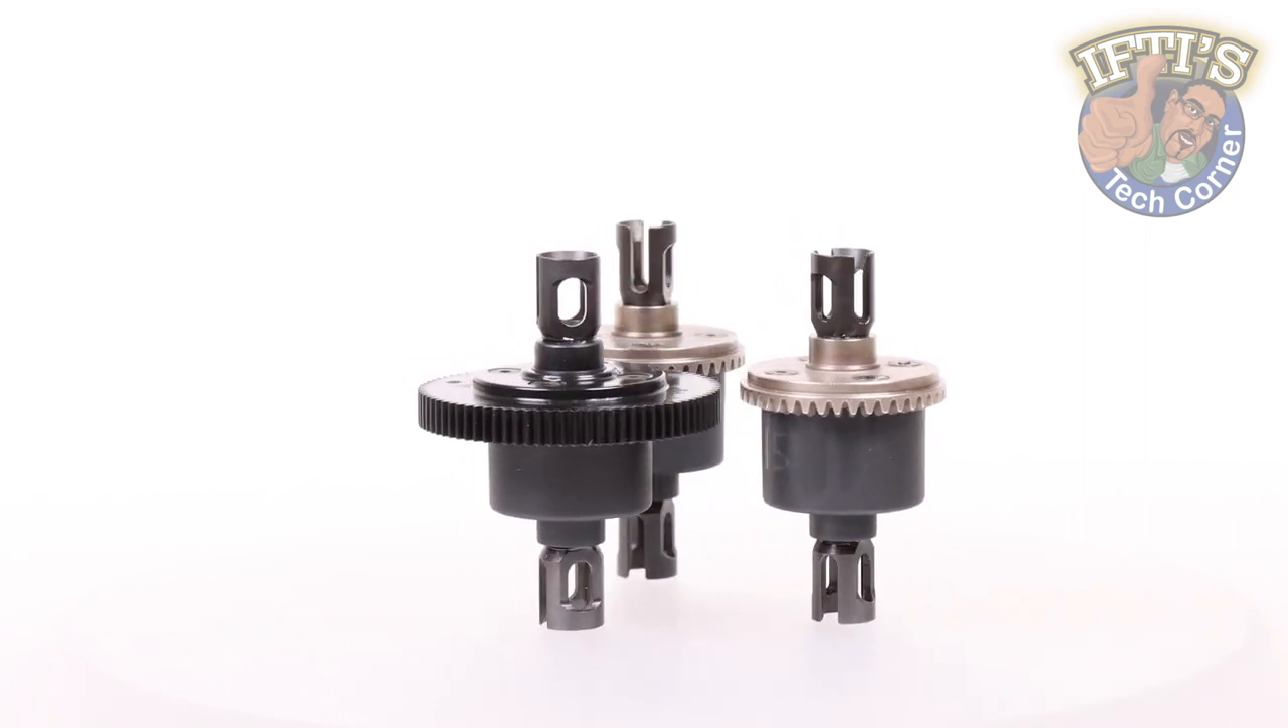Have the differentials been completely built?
Yes.